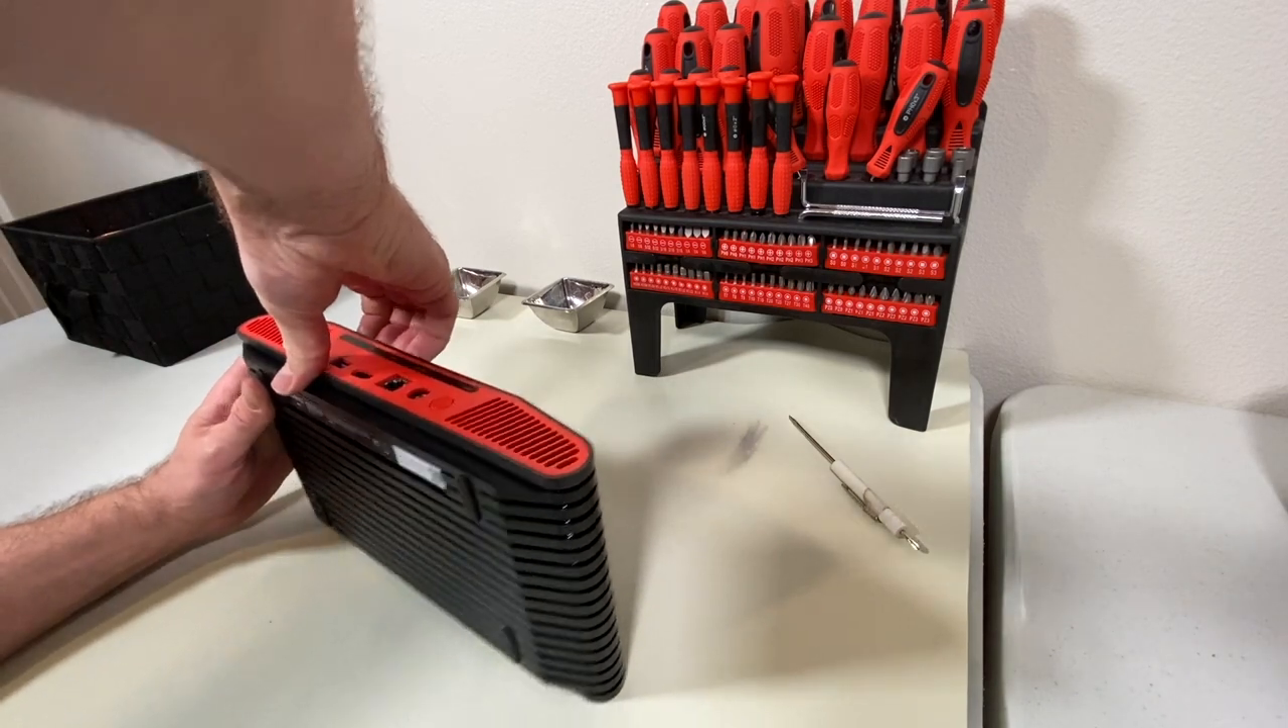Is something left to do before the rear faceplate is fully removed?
Yes.